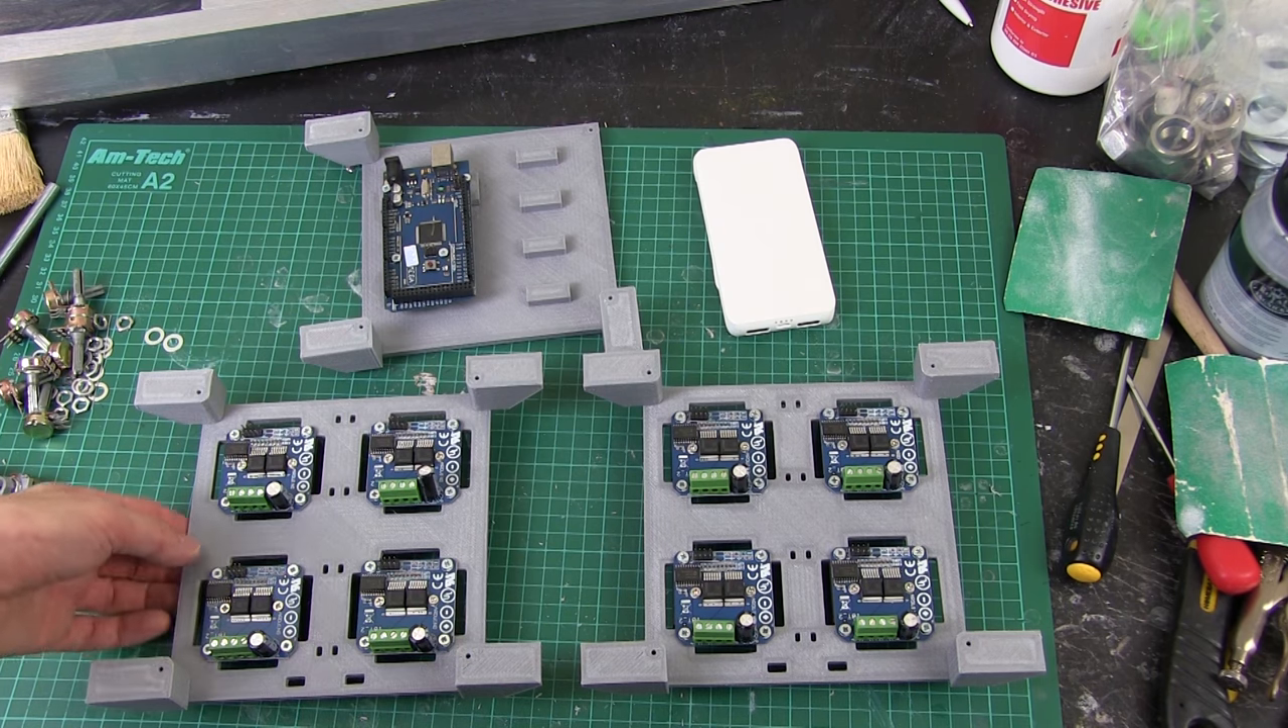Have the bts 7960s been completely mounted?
Yes.